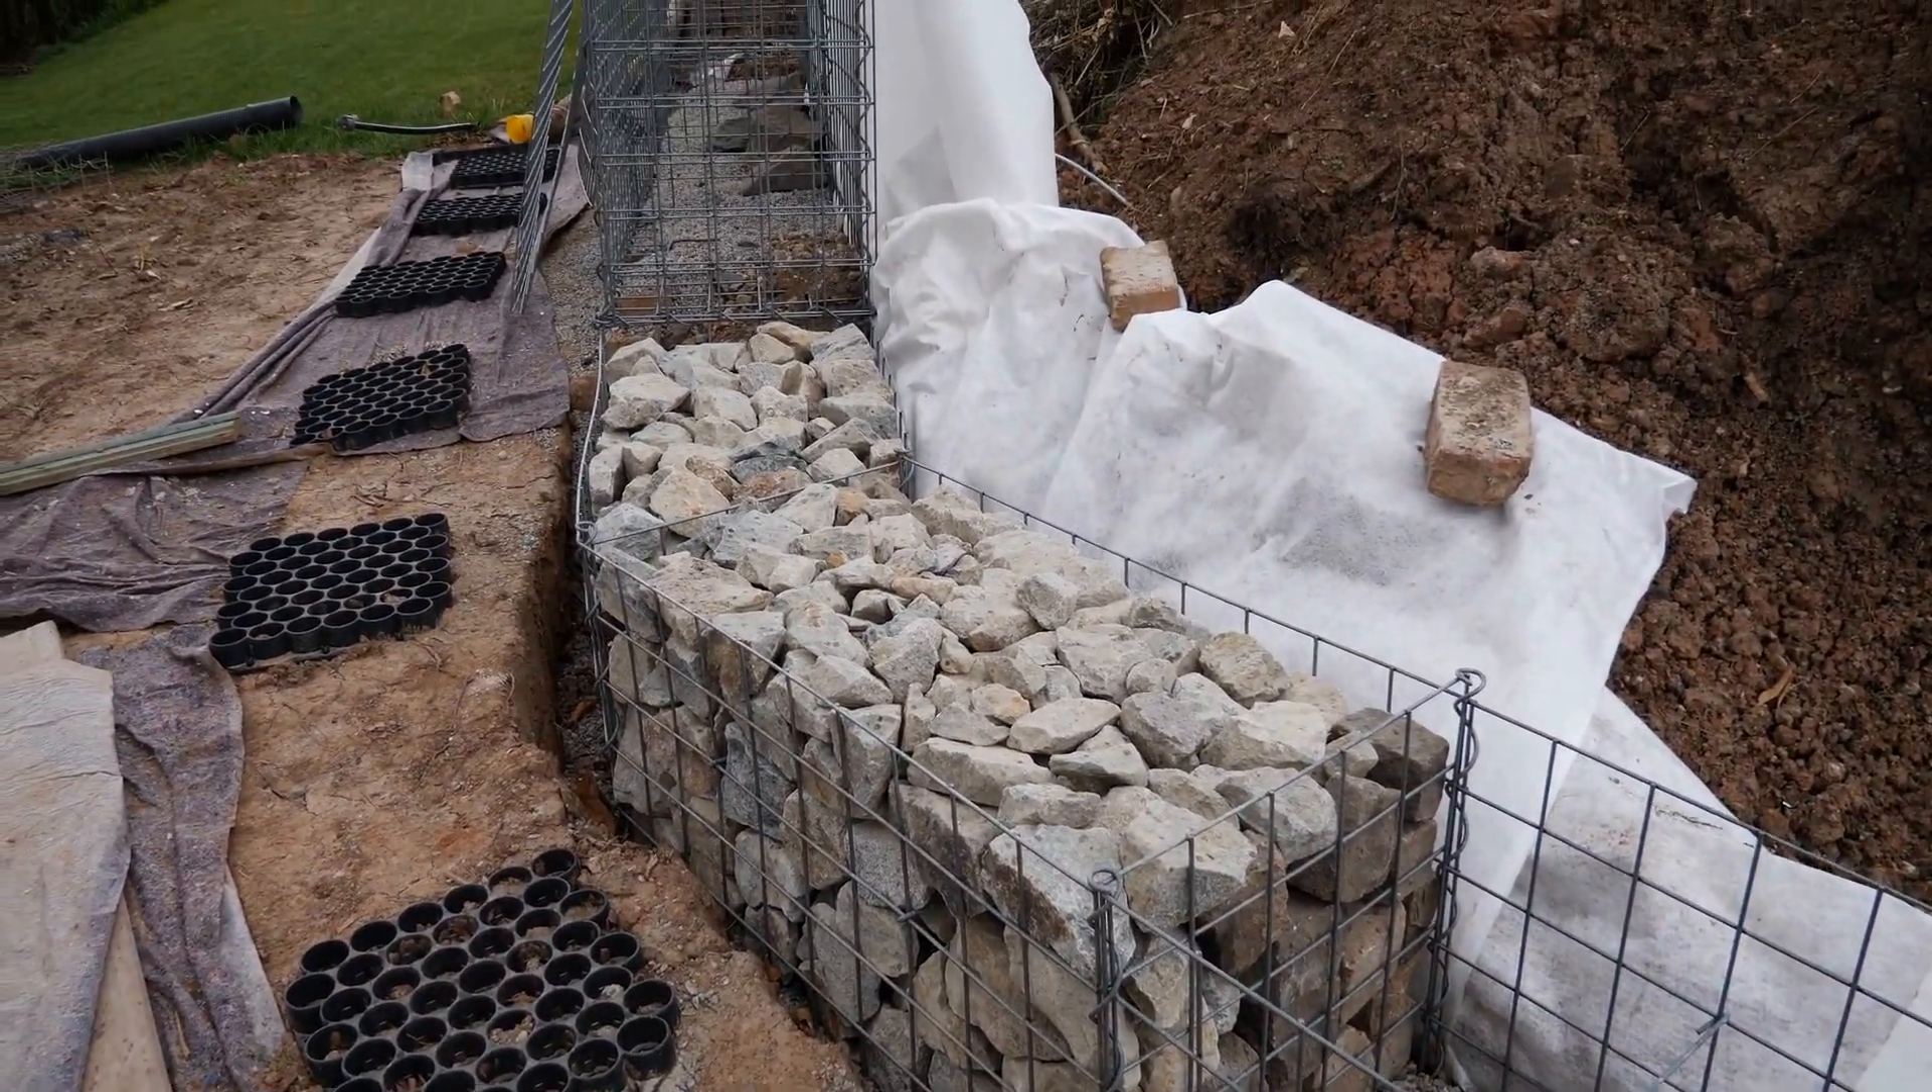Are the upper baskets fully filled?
No.